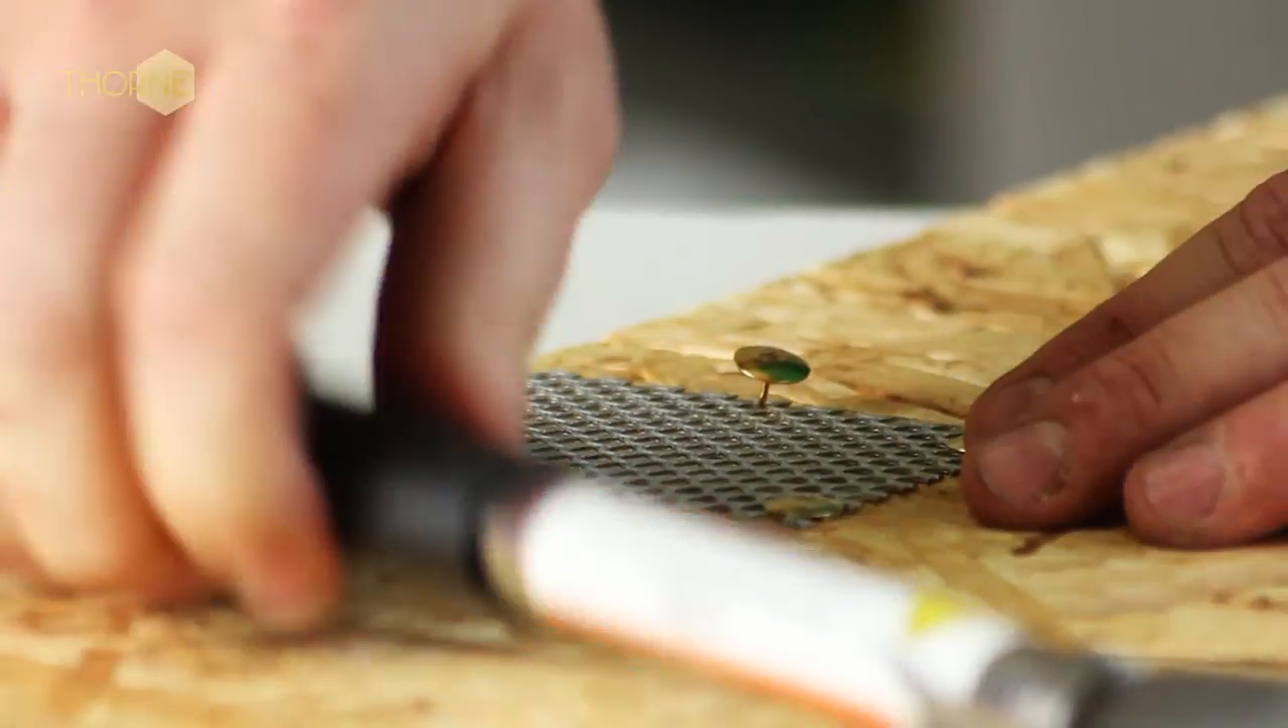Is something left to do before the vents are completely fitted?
Yes.